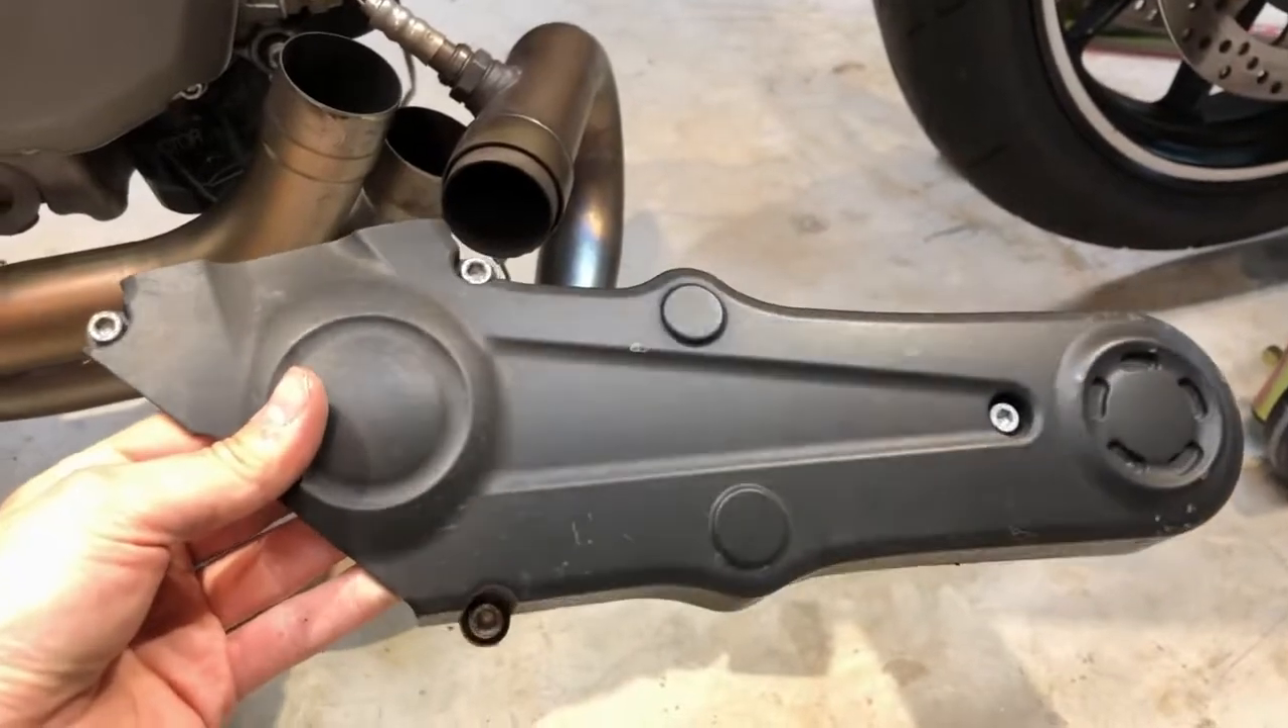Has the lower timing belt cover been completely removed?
Yes.